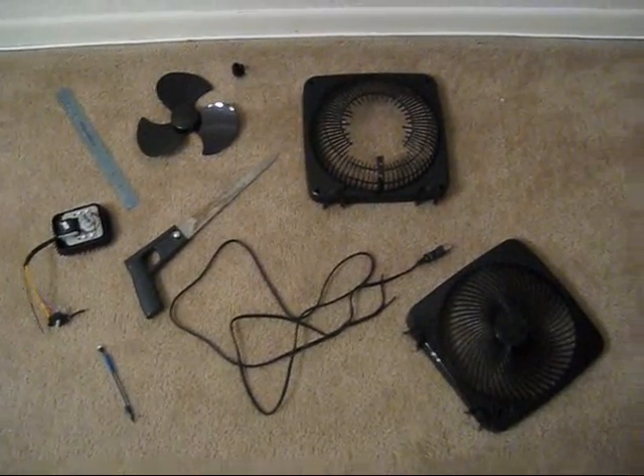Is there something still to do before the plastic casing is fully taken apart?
No.